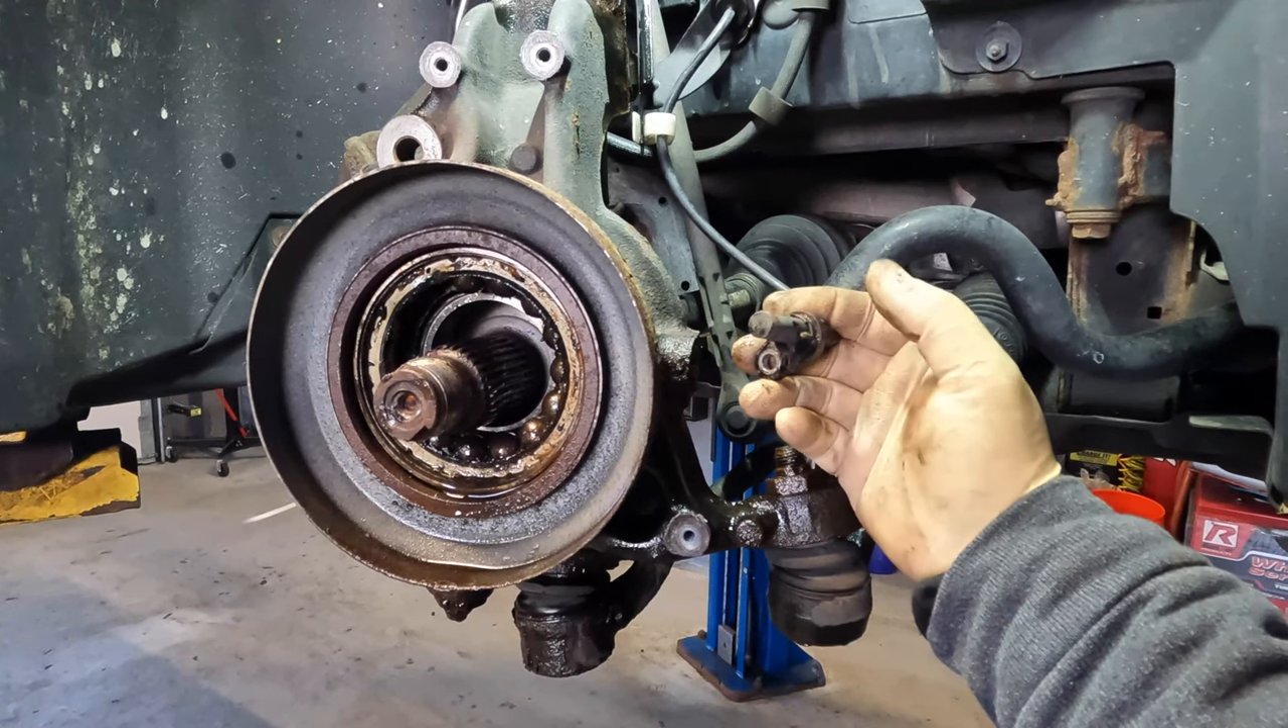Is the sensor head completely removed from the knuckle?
Yes.